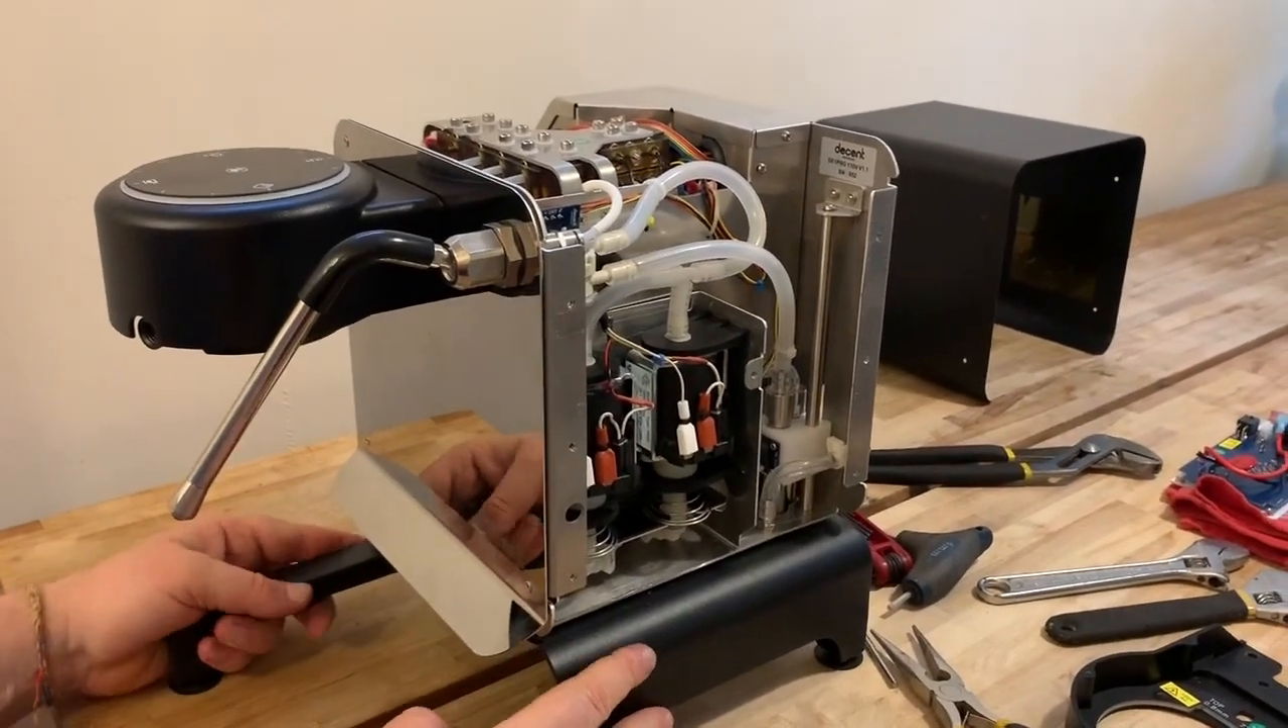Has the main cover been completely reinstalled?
No.